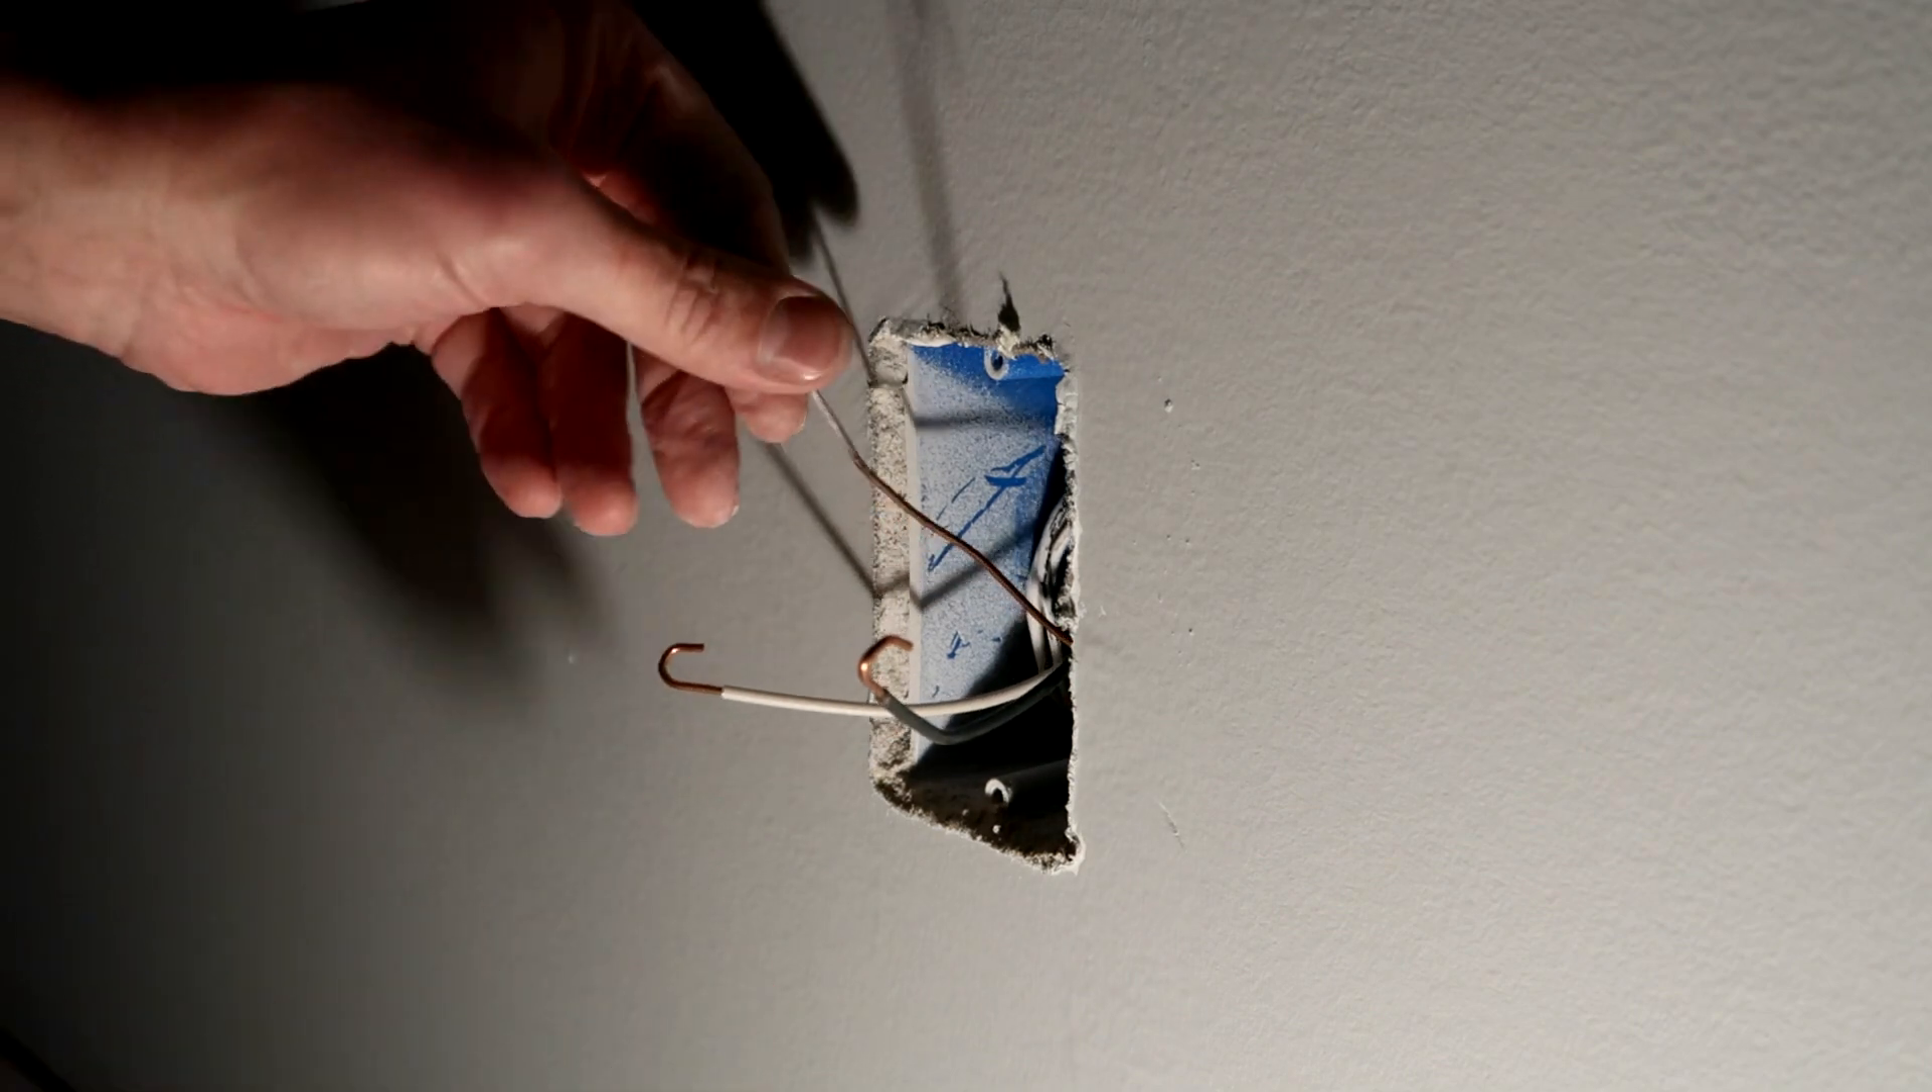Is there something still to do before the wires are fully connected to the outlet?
Yes.